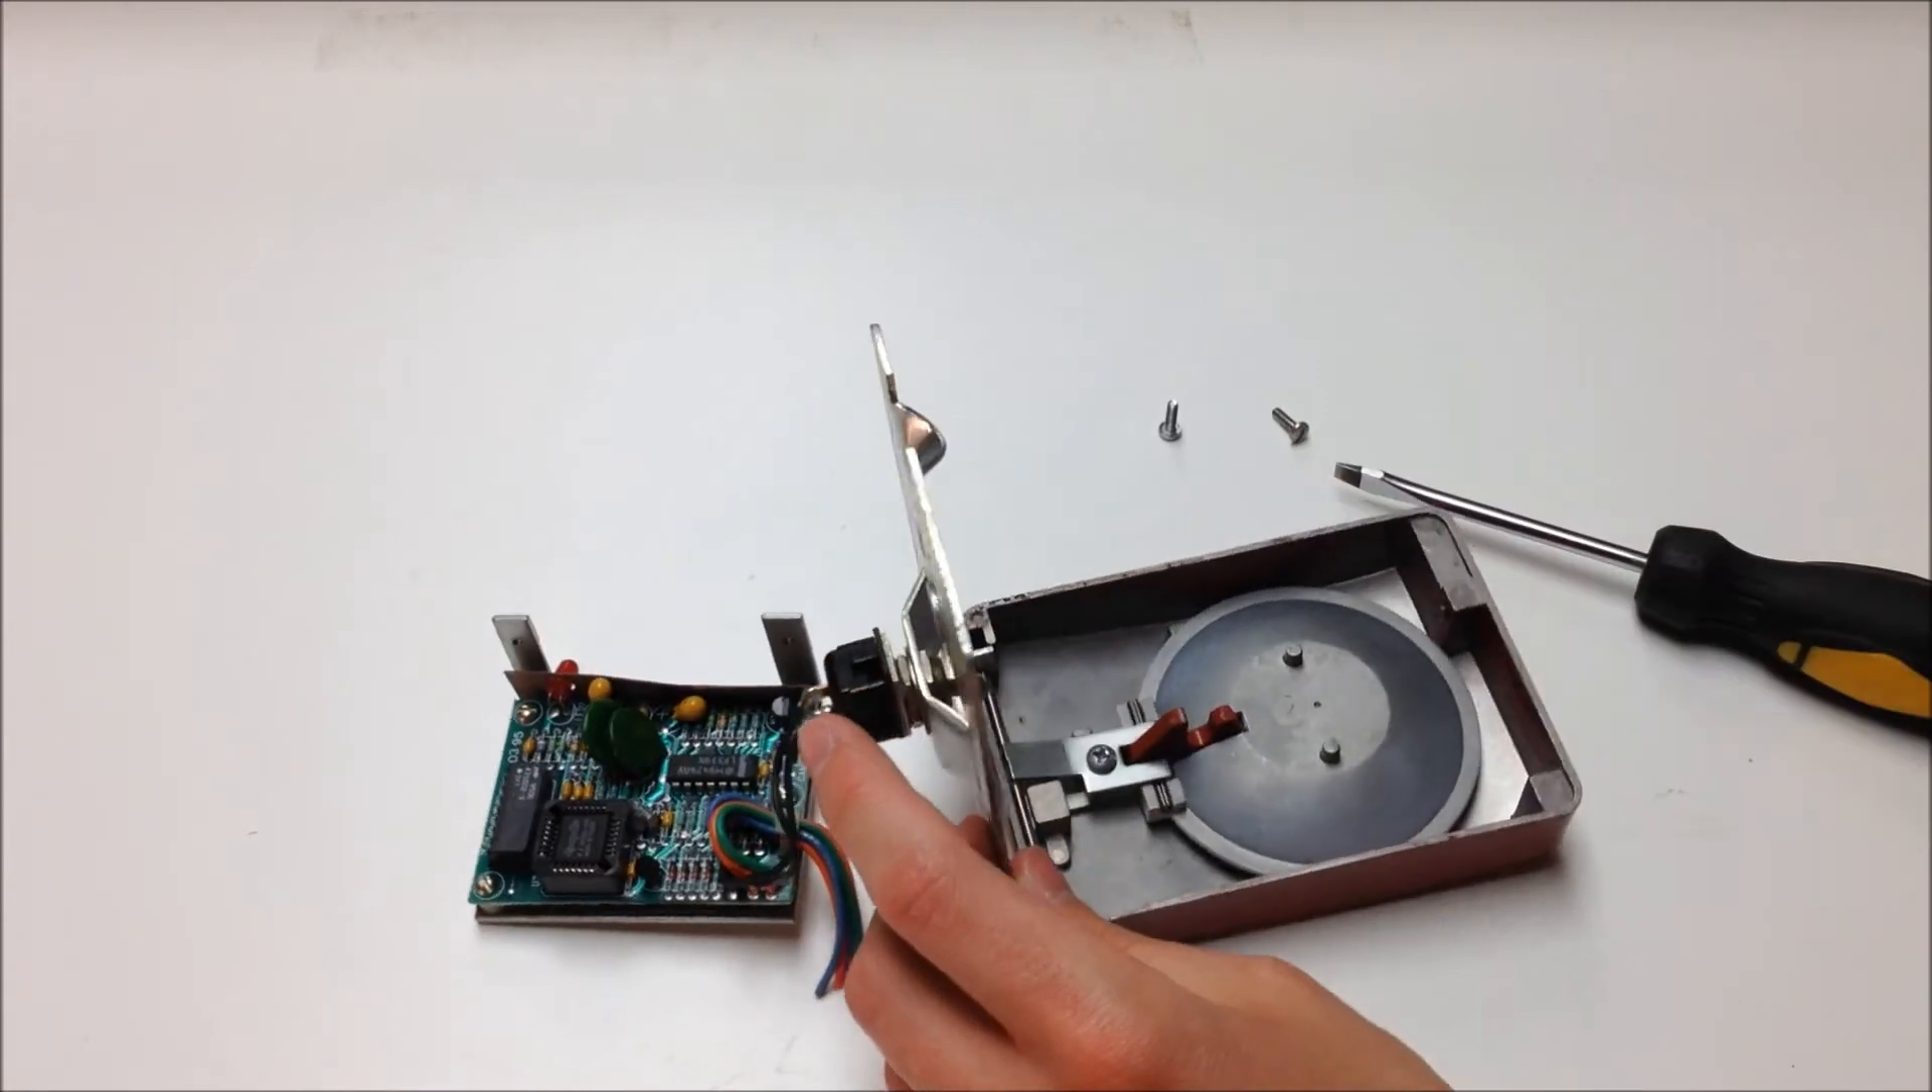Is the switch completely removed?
No.